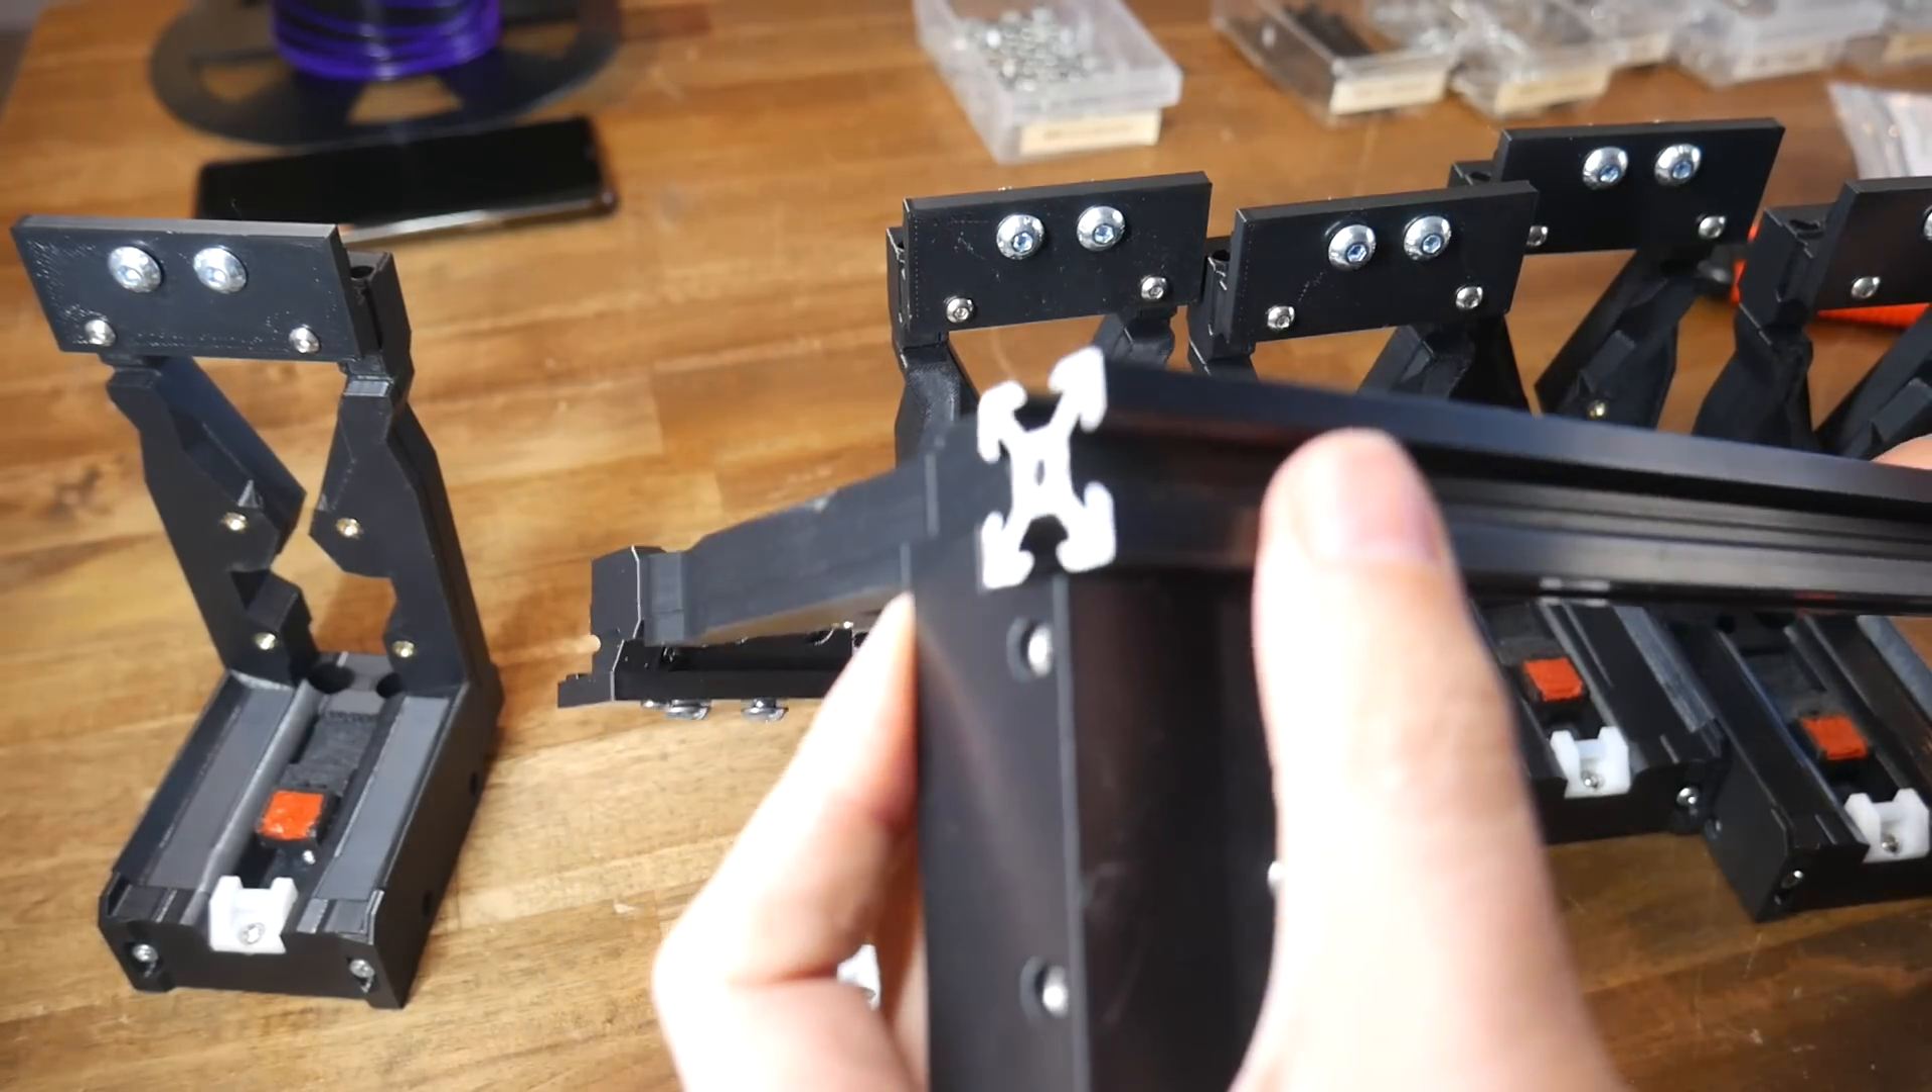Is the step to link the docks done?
No.